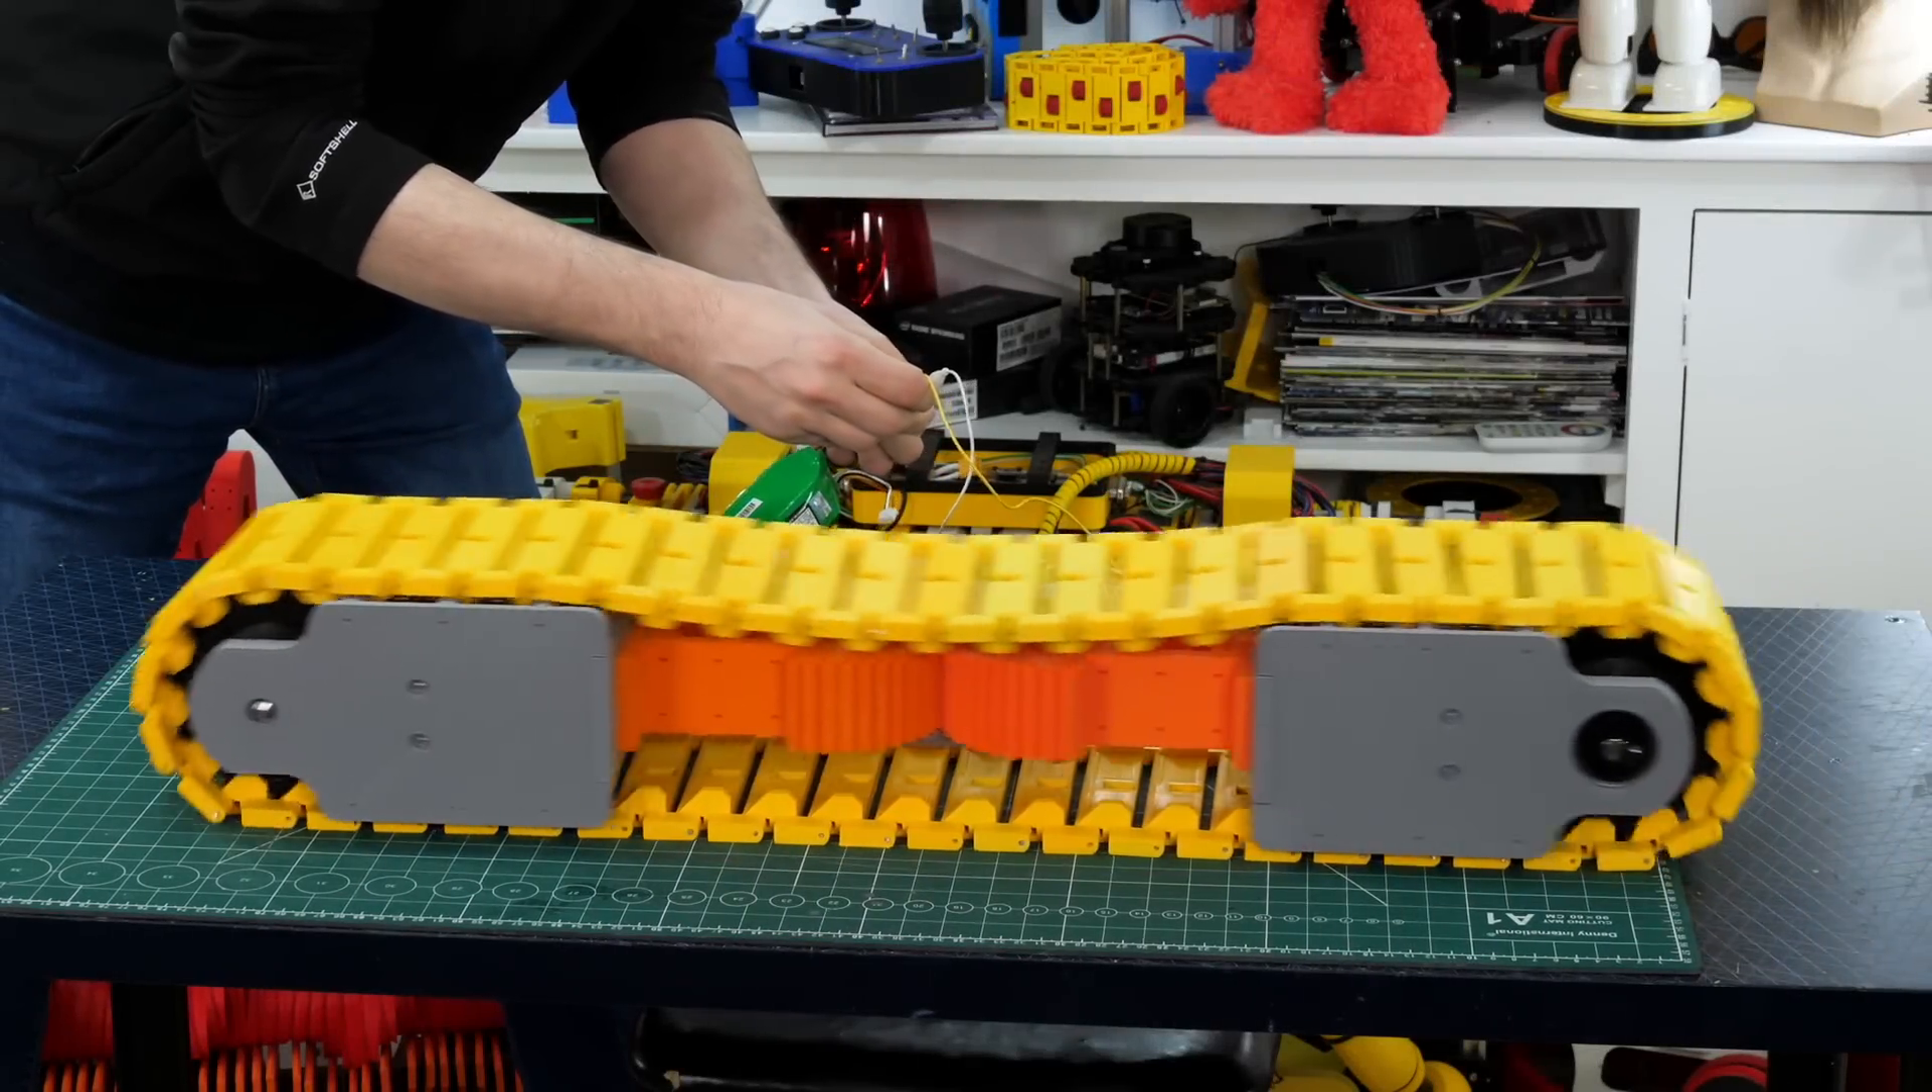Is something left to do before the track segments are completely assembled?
No.